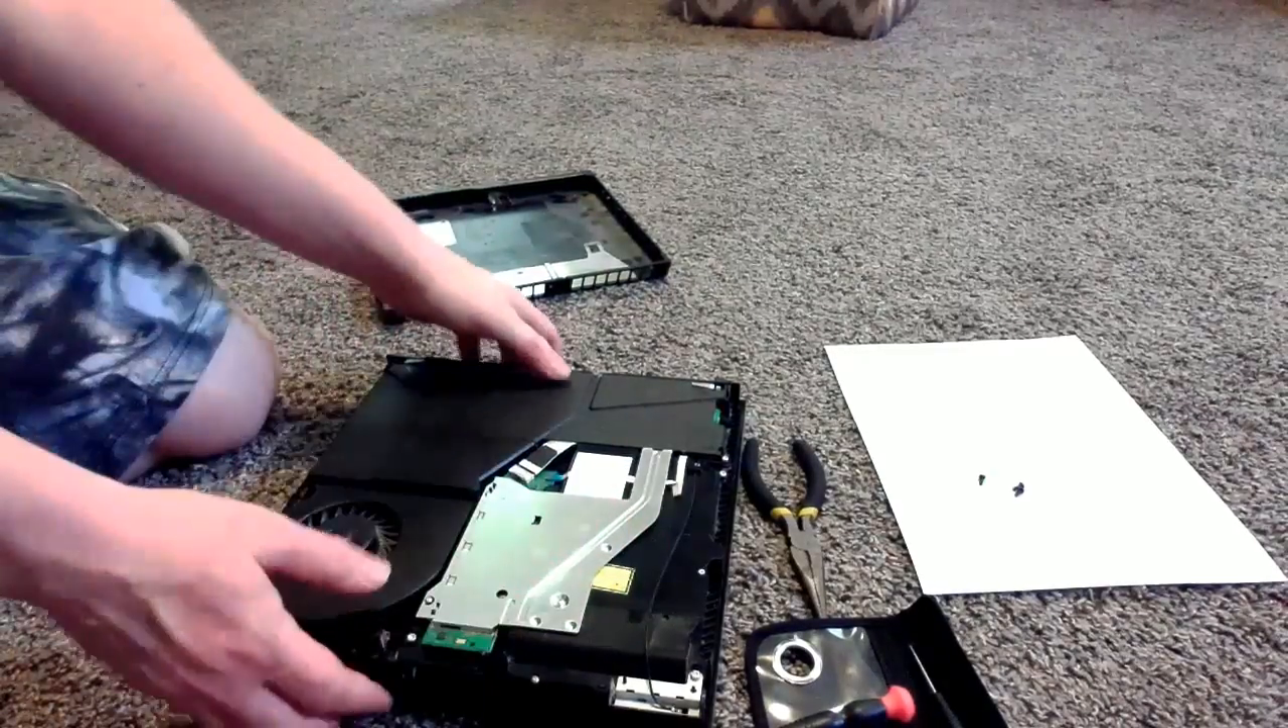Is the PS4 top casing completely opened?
Yes.